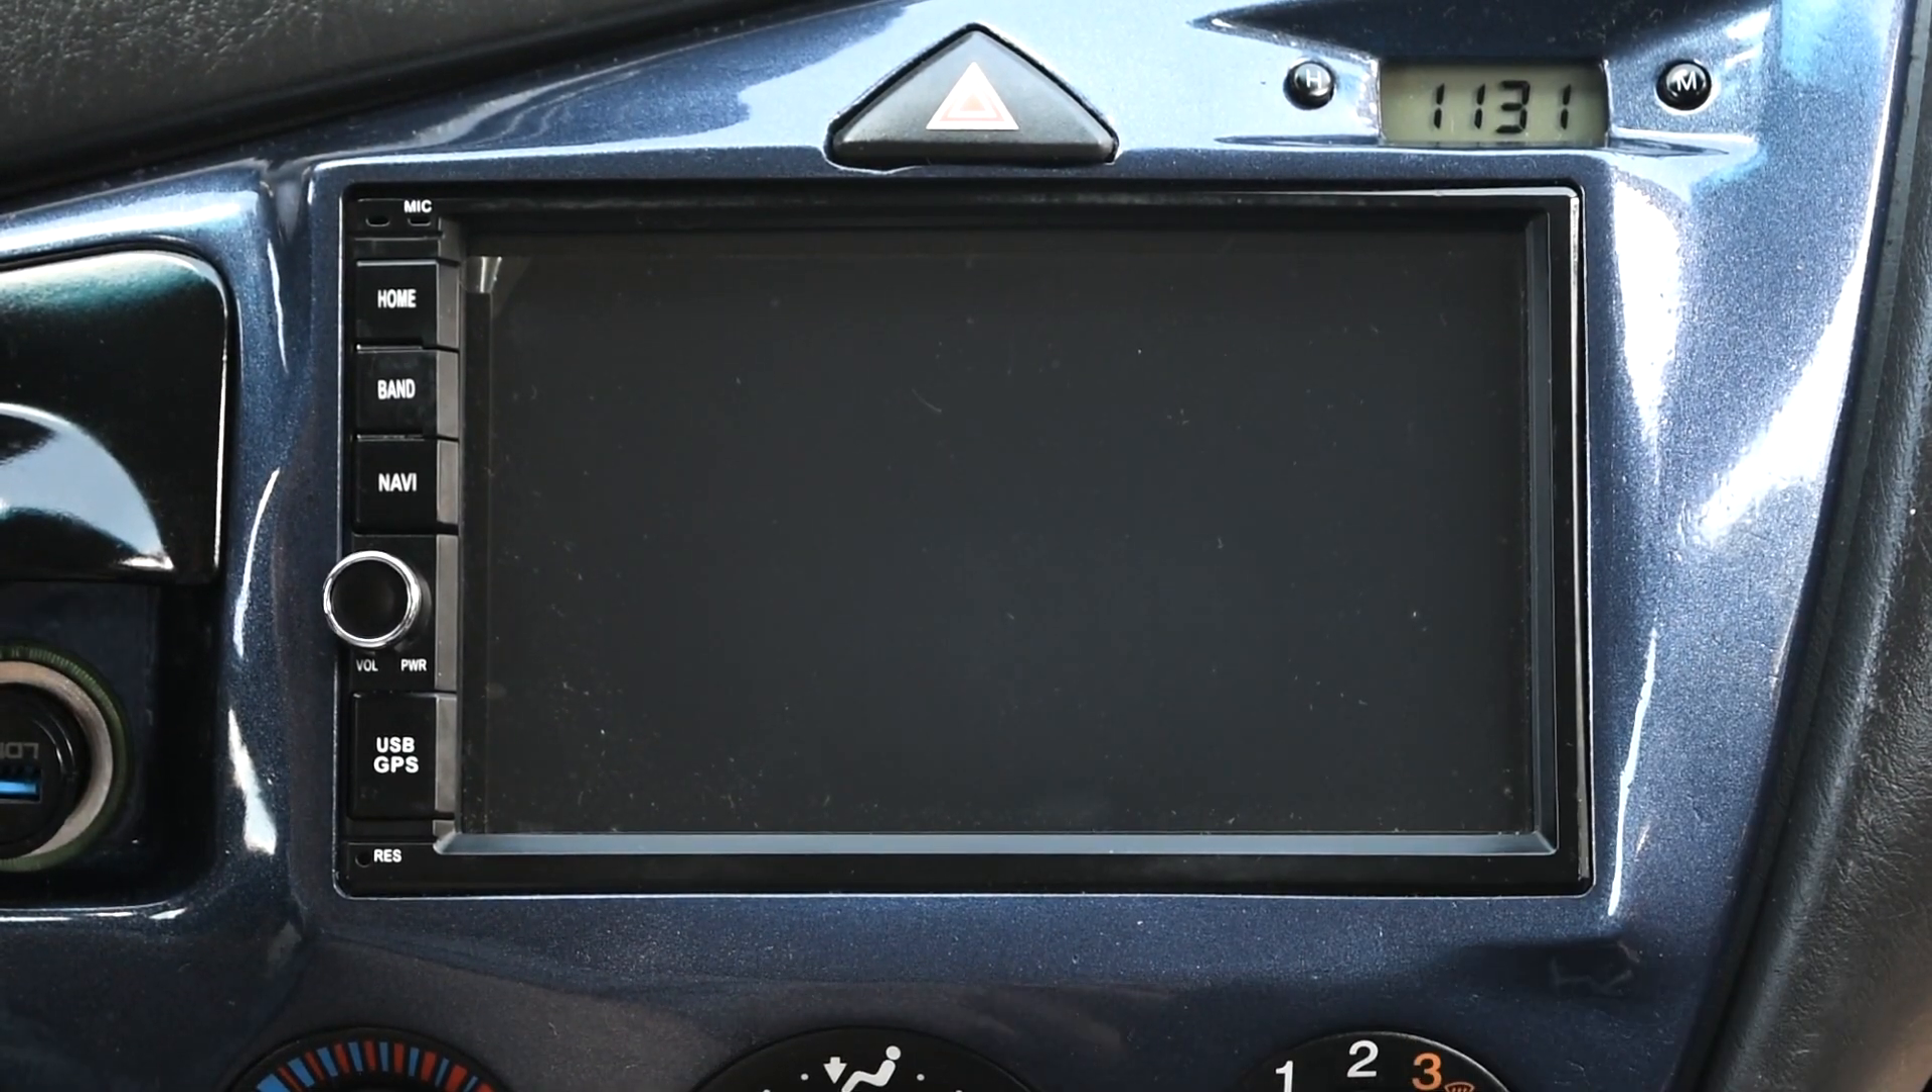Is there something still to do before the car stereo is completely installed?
No.